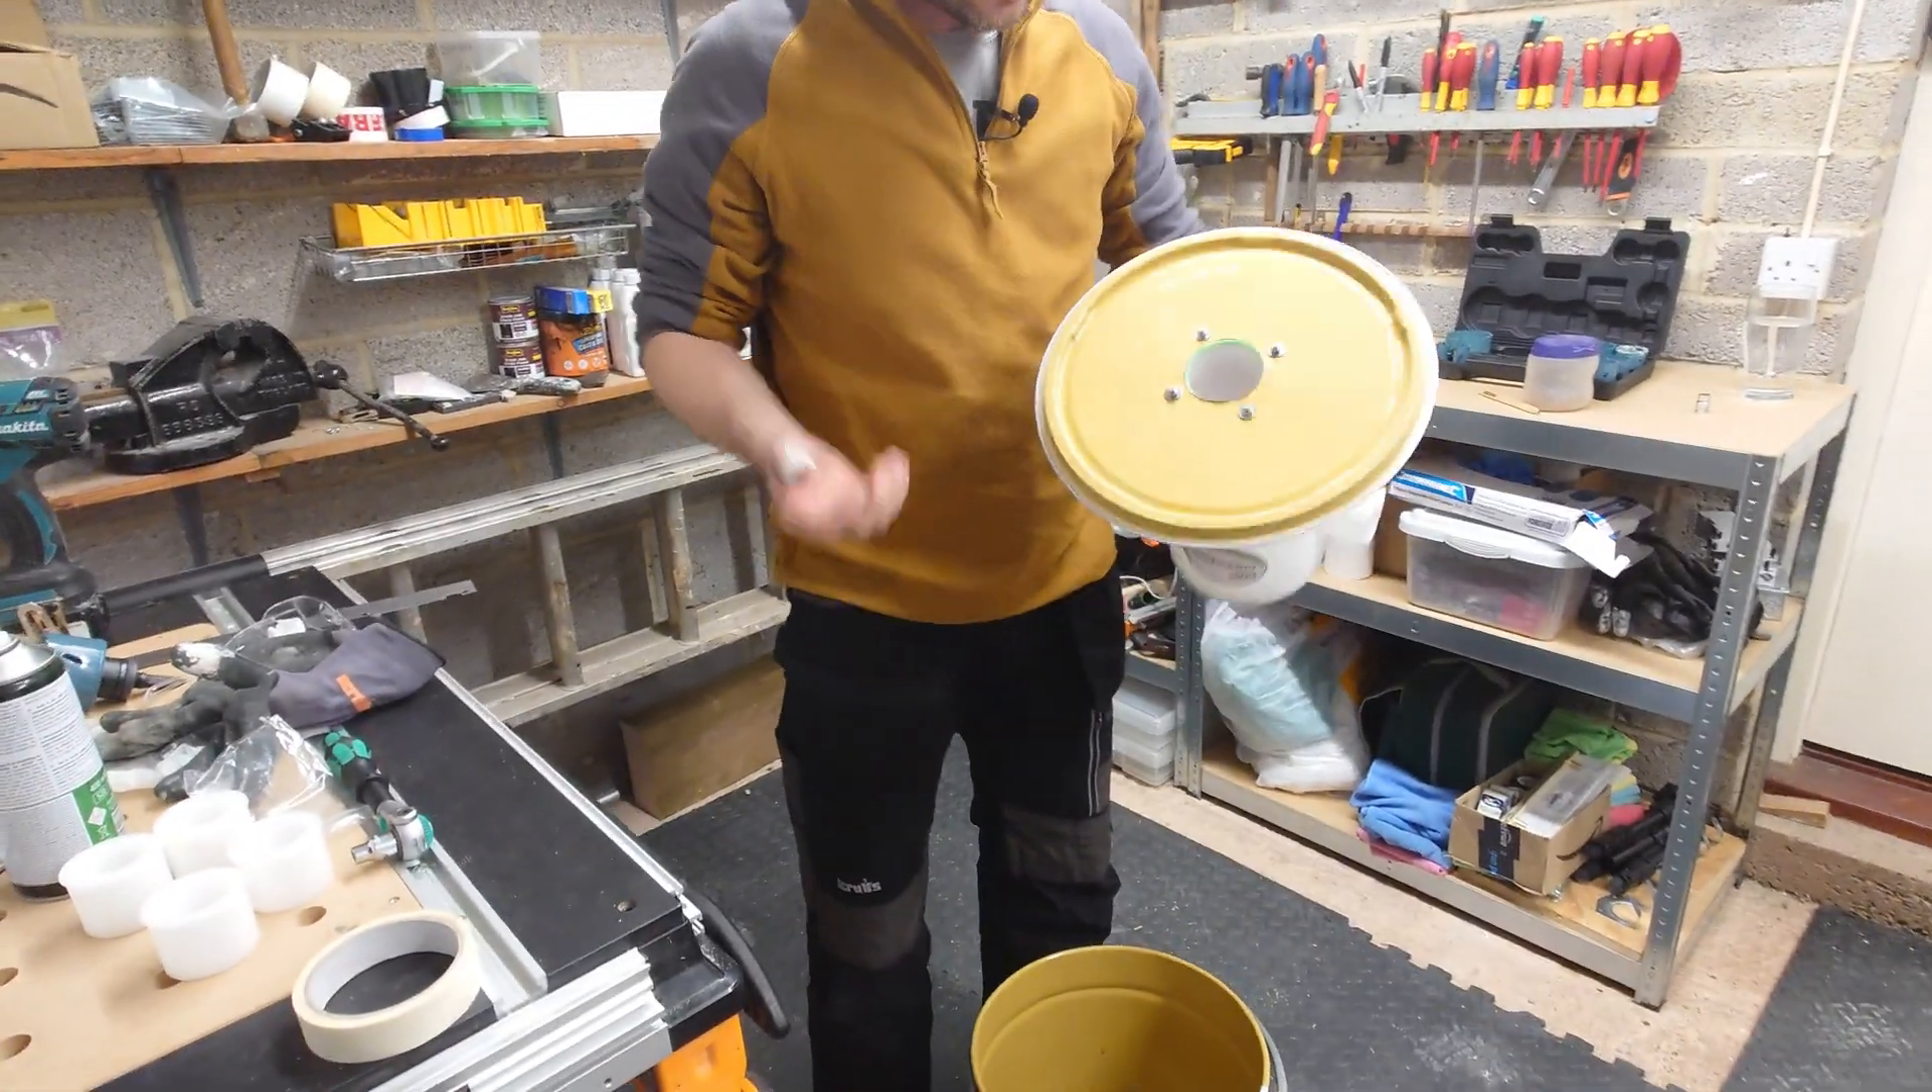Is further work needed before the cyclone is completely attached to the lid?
No.